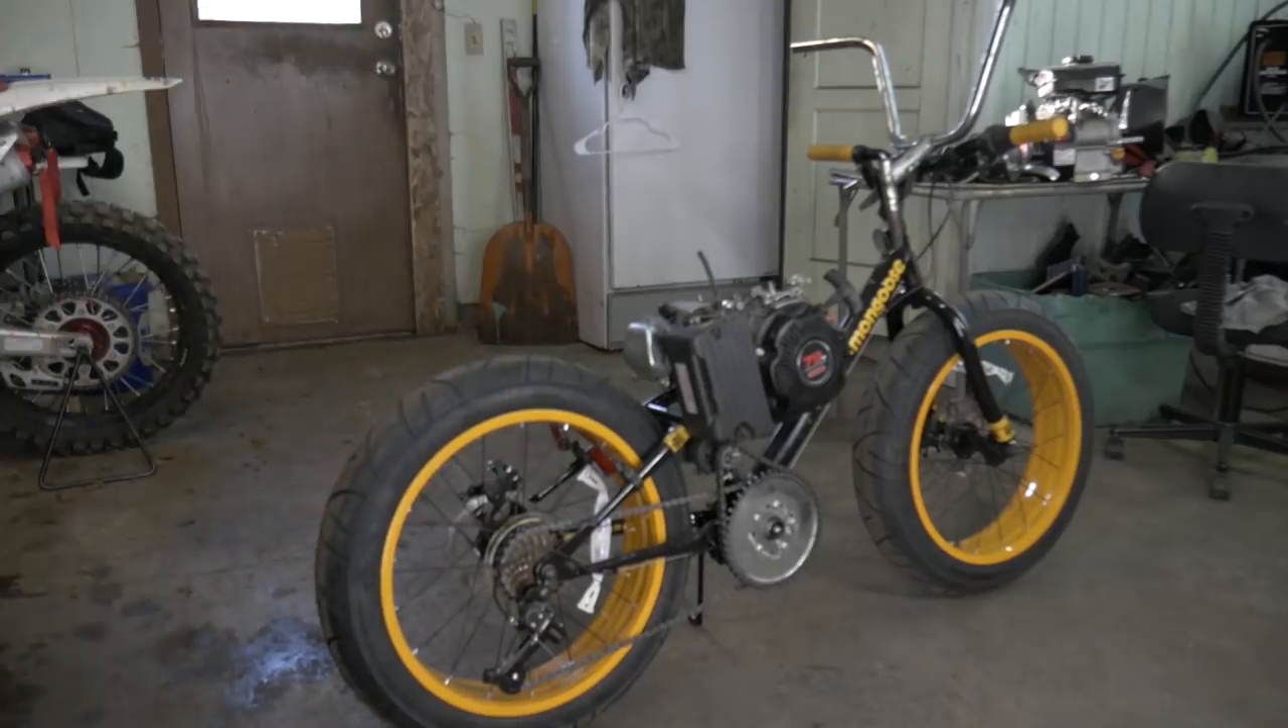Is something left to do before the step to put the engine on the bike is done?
No.